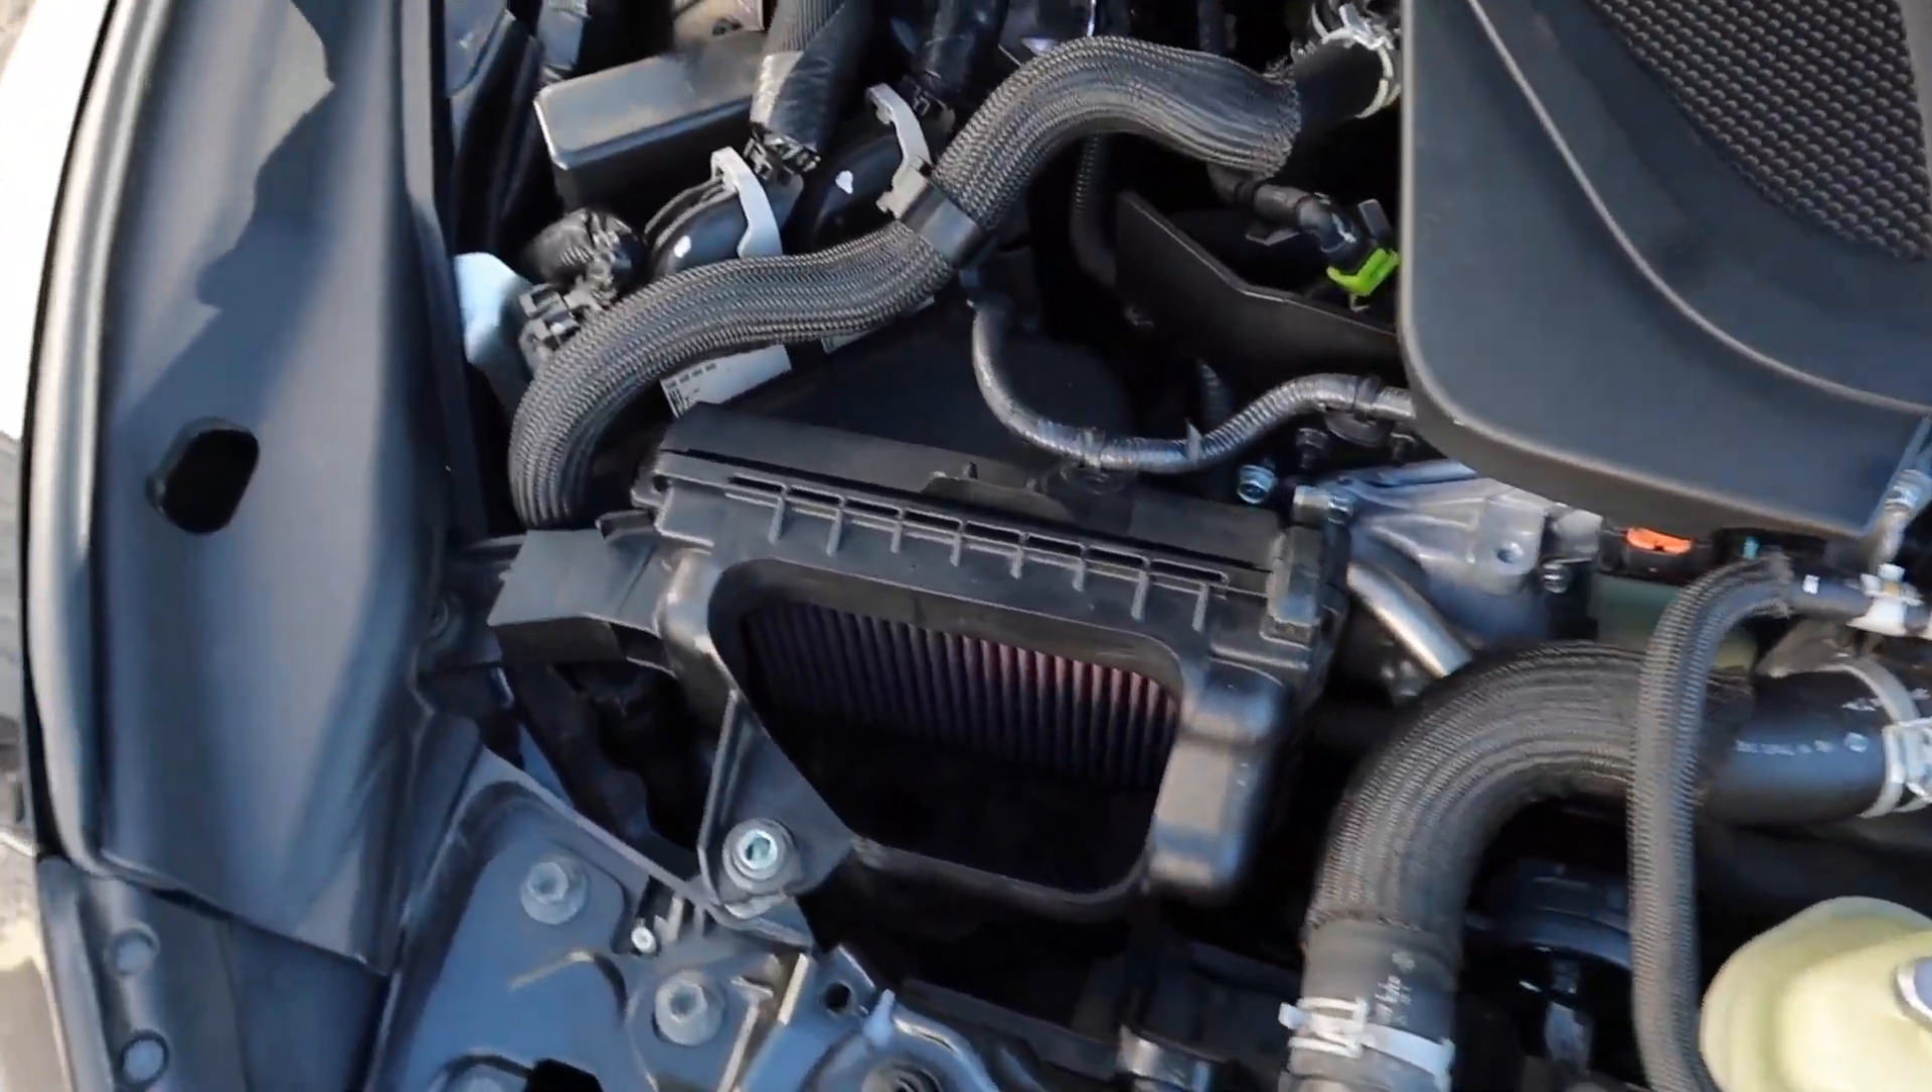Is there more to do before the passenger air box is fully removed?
Yes.